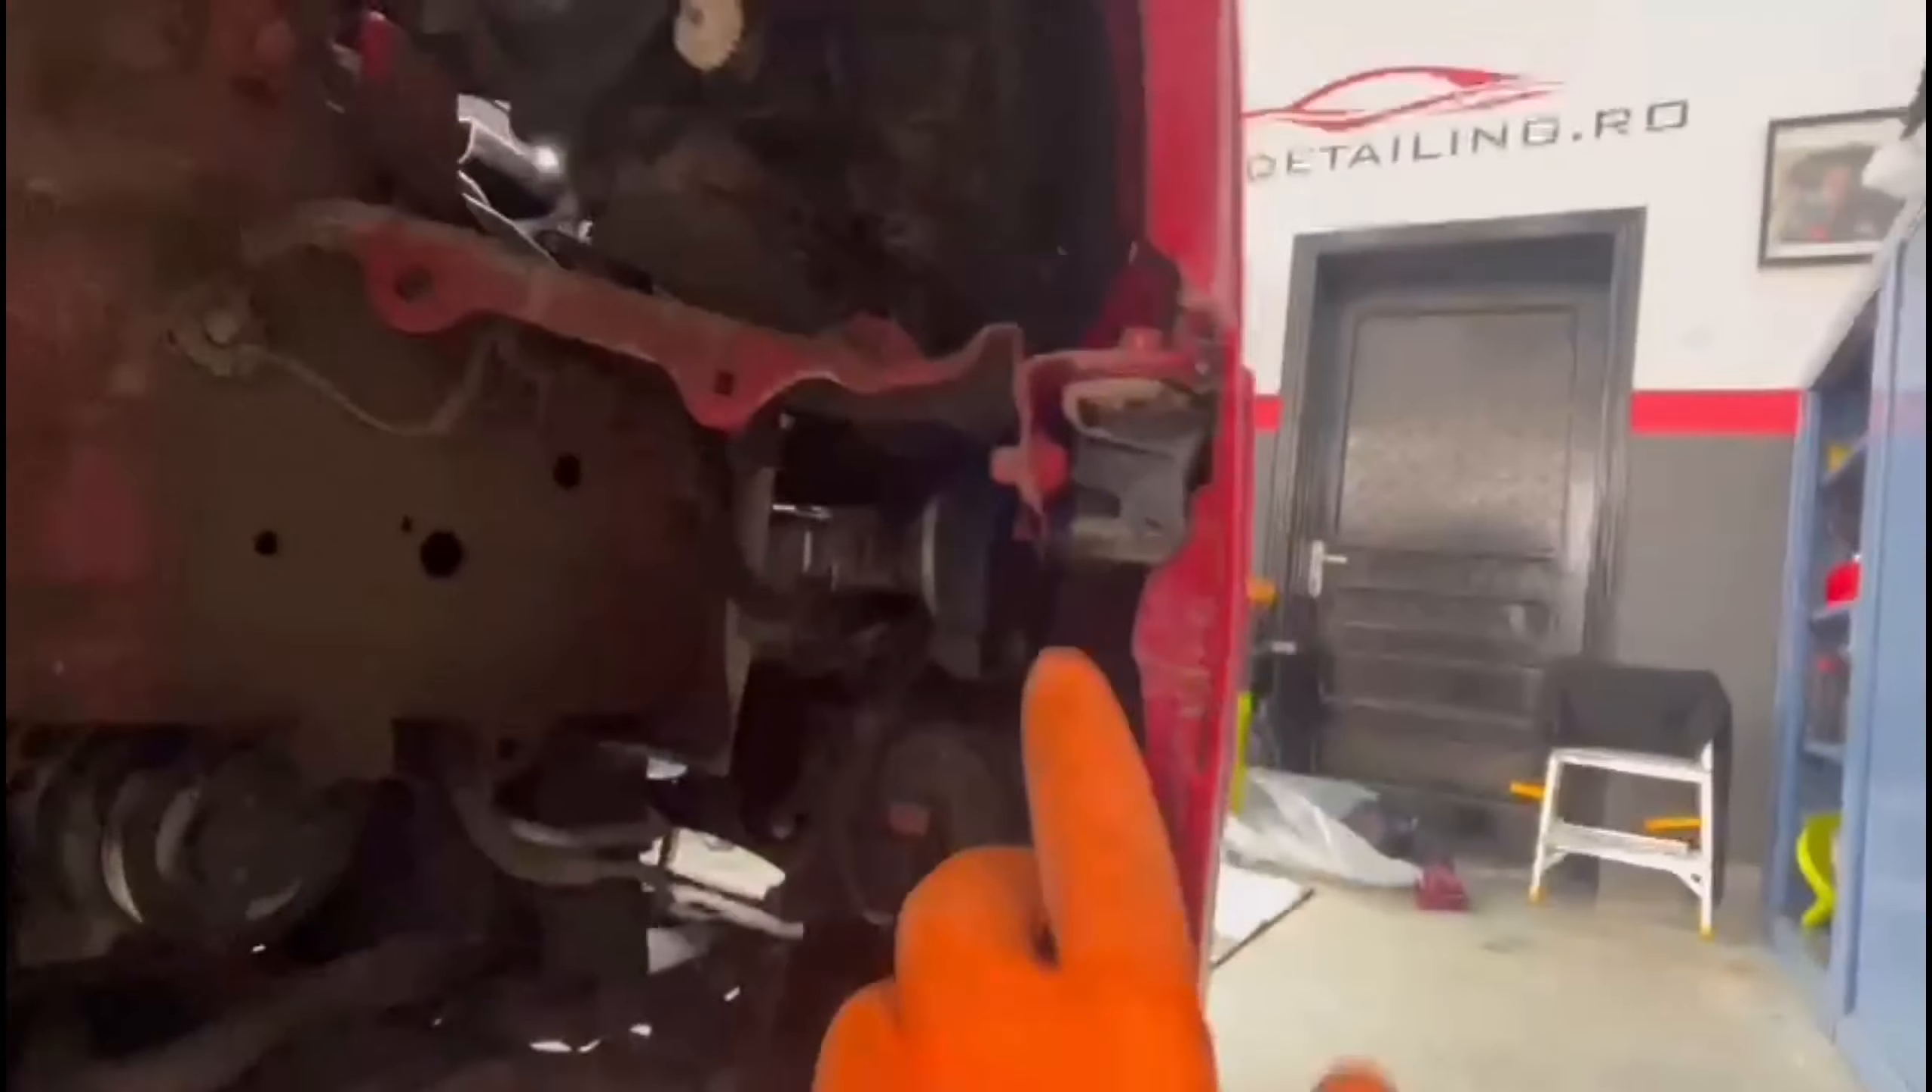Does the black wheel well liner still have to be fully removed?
No.